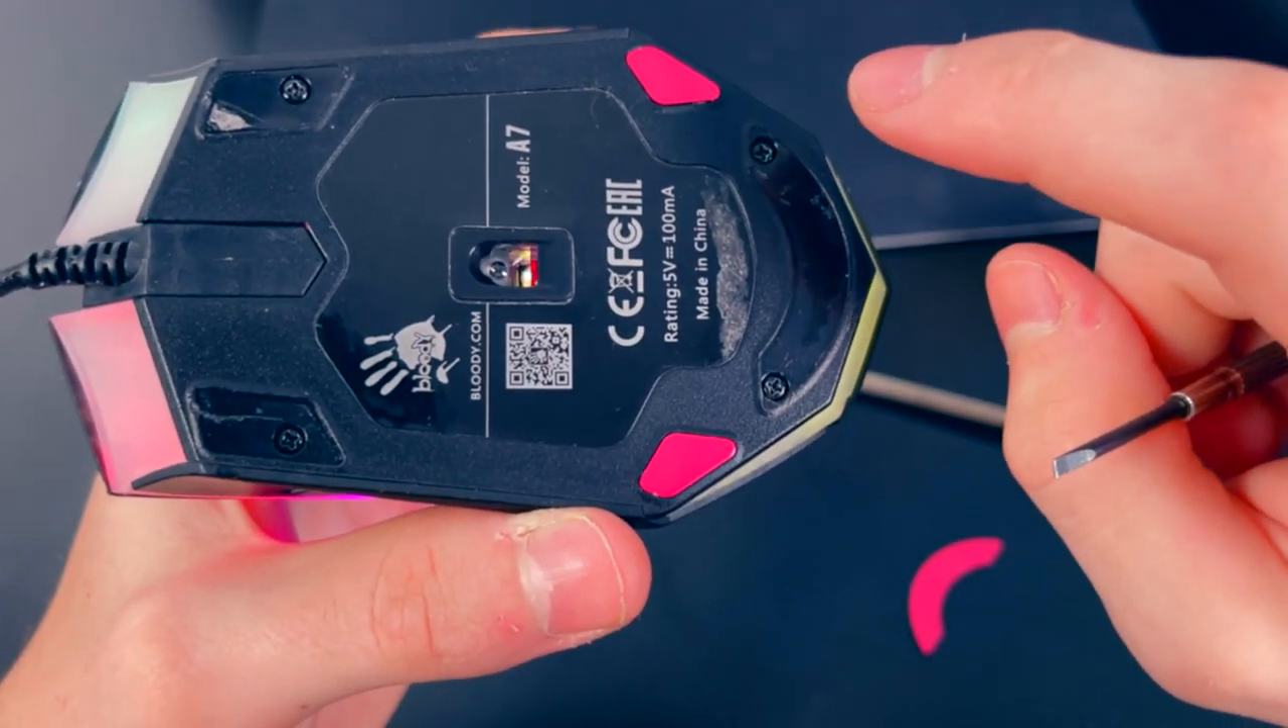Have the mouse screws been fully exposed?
Yes.